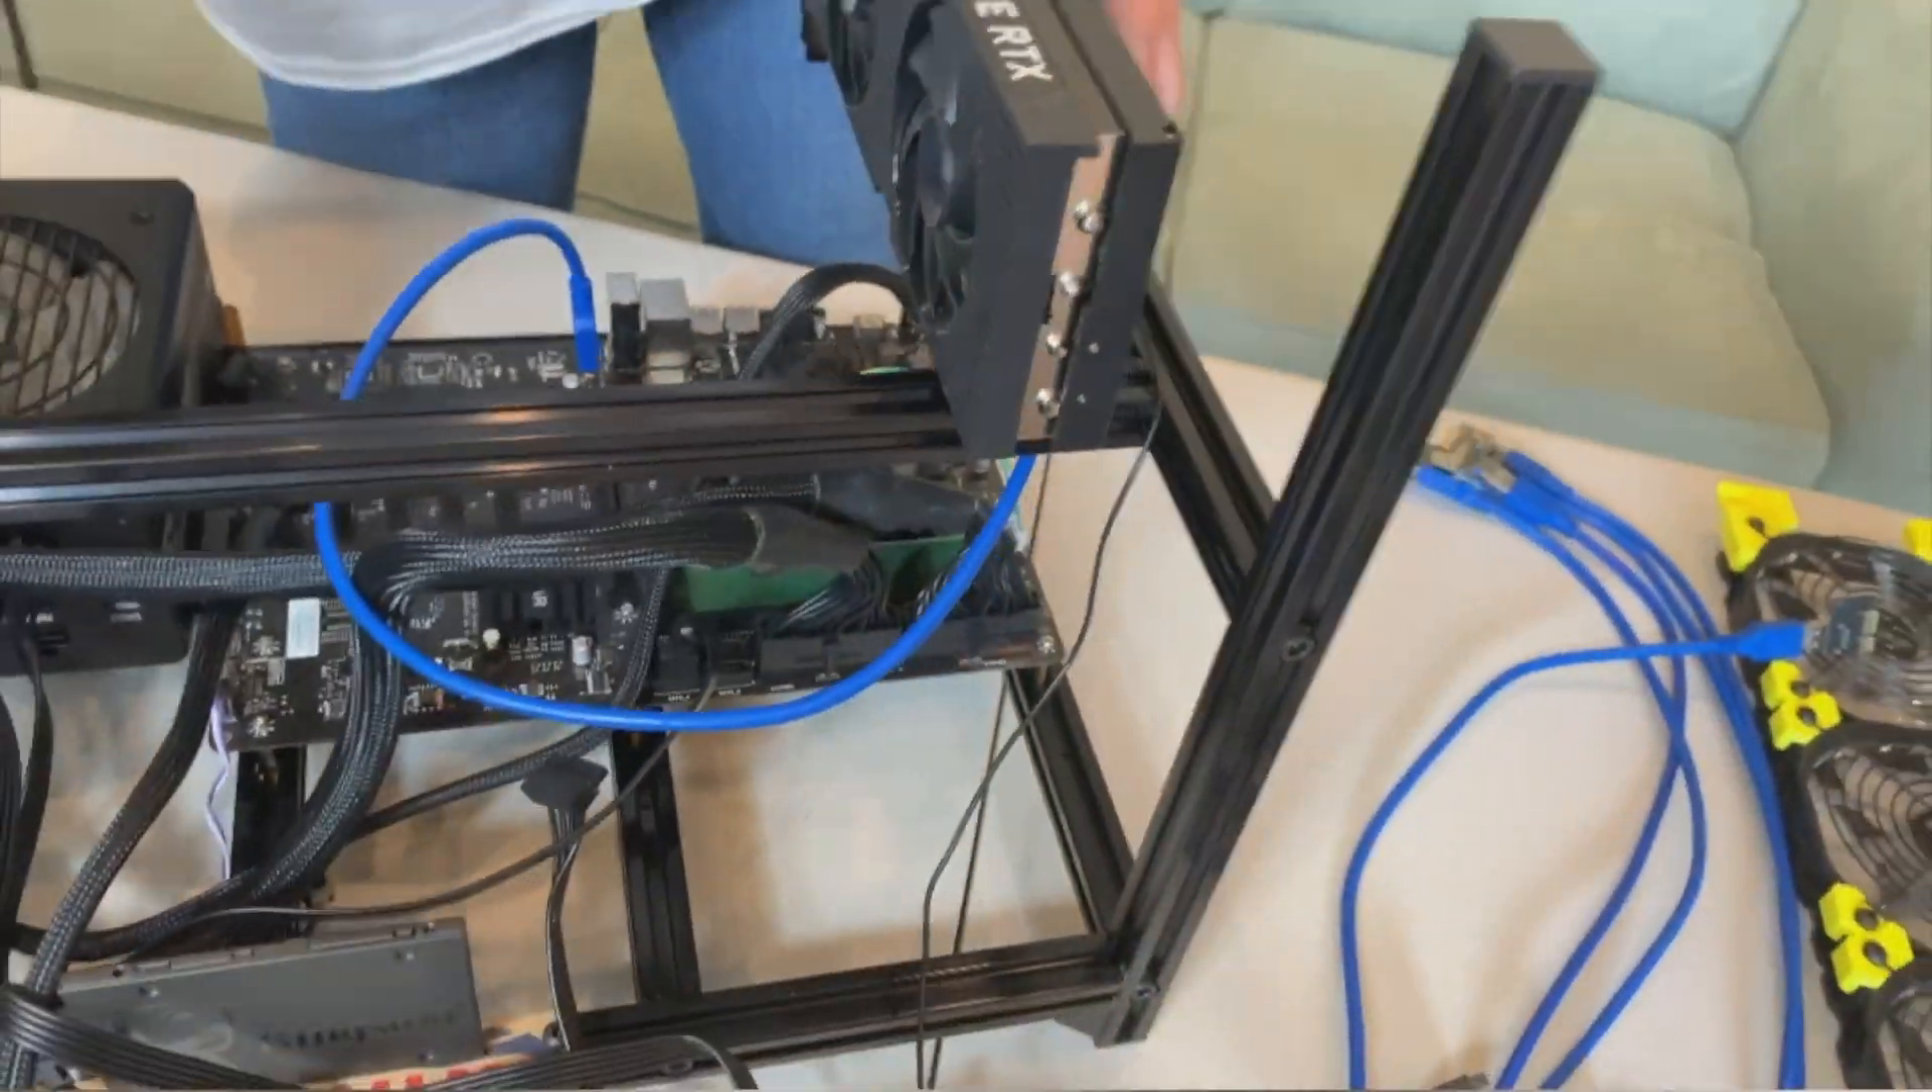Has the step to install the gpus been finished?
No.